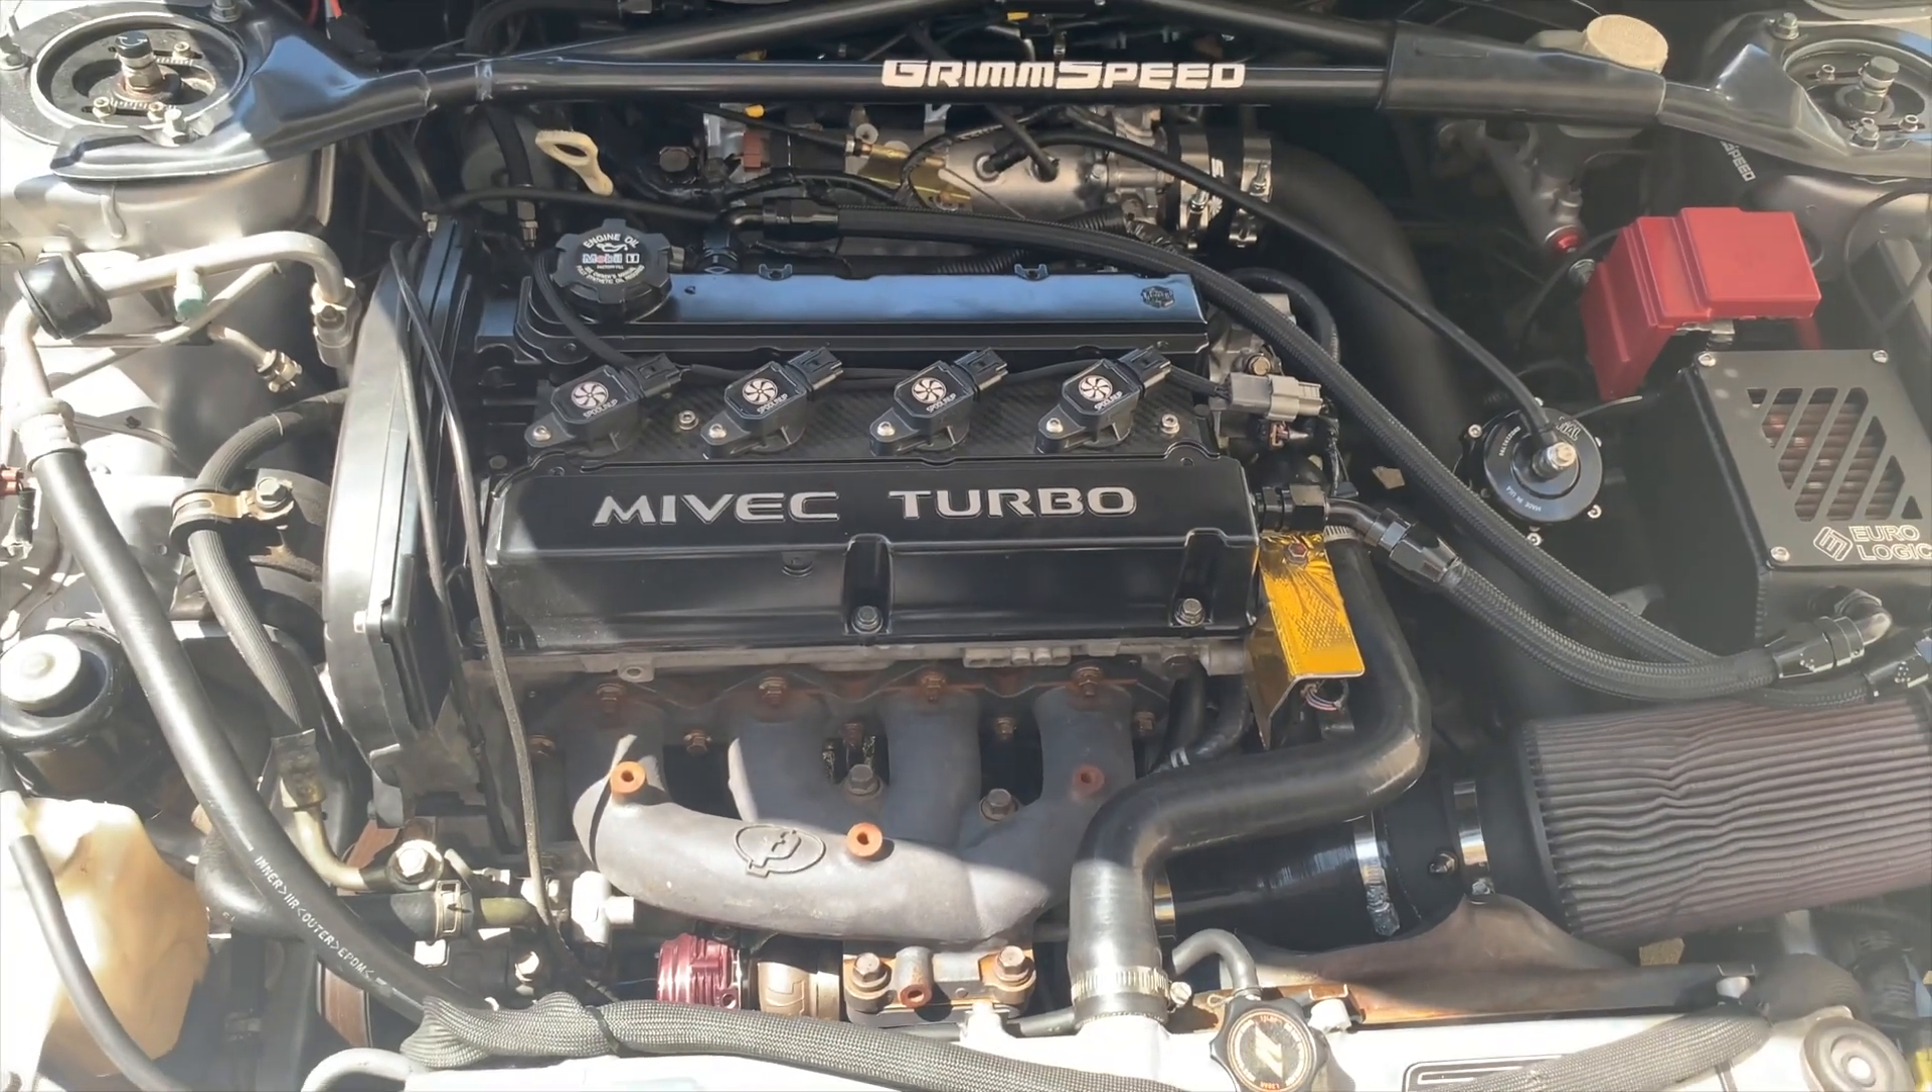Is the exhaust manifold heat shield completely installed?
No.